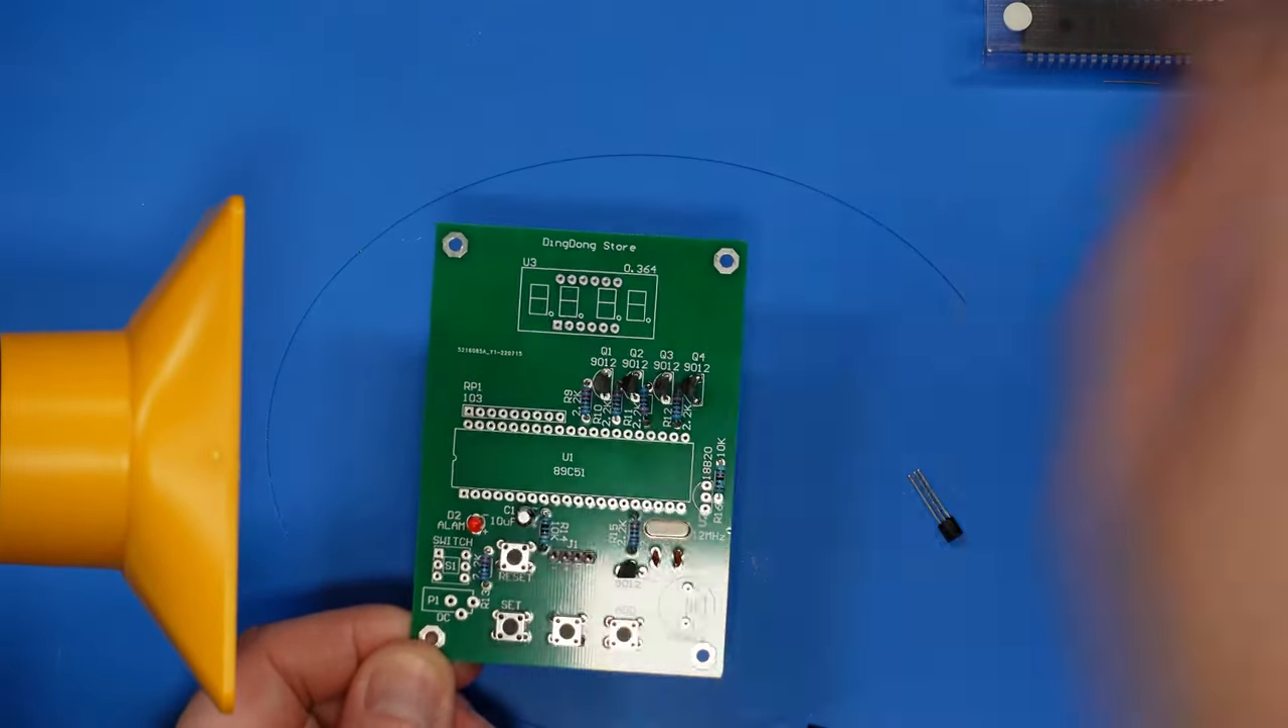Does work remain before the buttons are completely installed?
No.